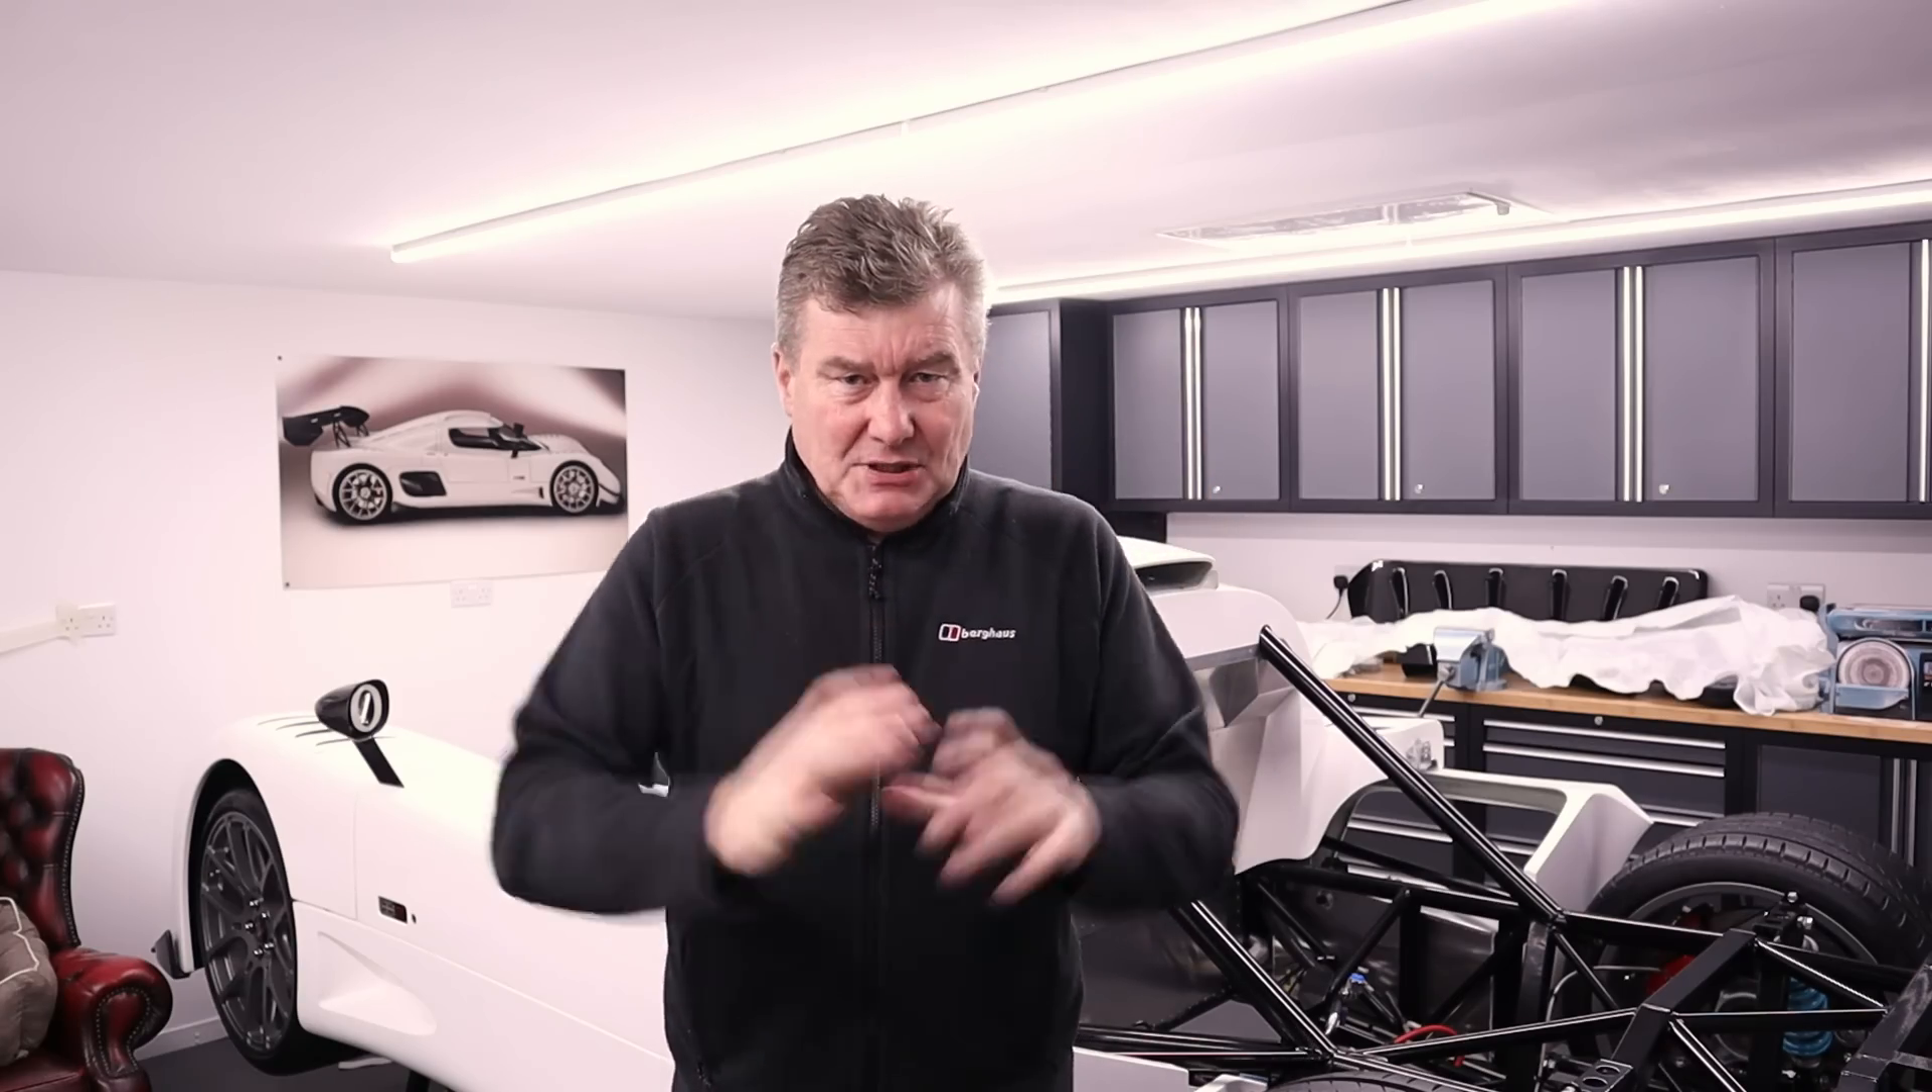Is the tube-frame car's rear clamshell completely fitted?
No.